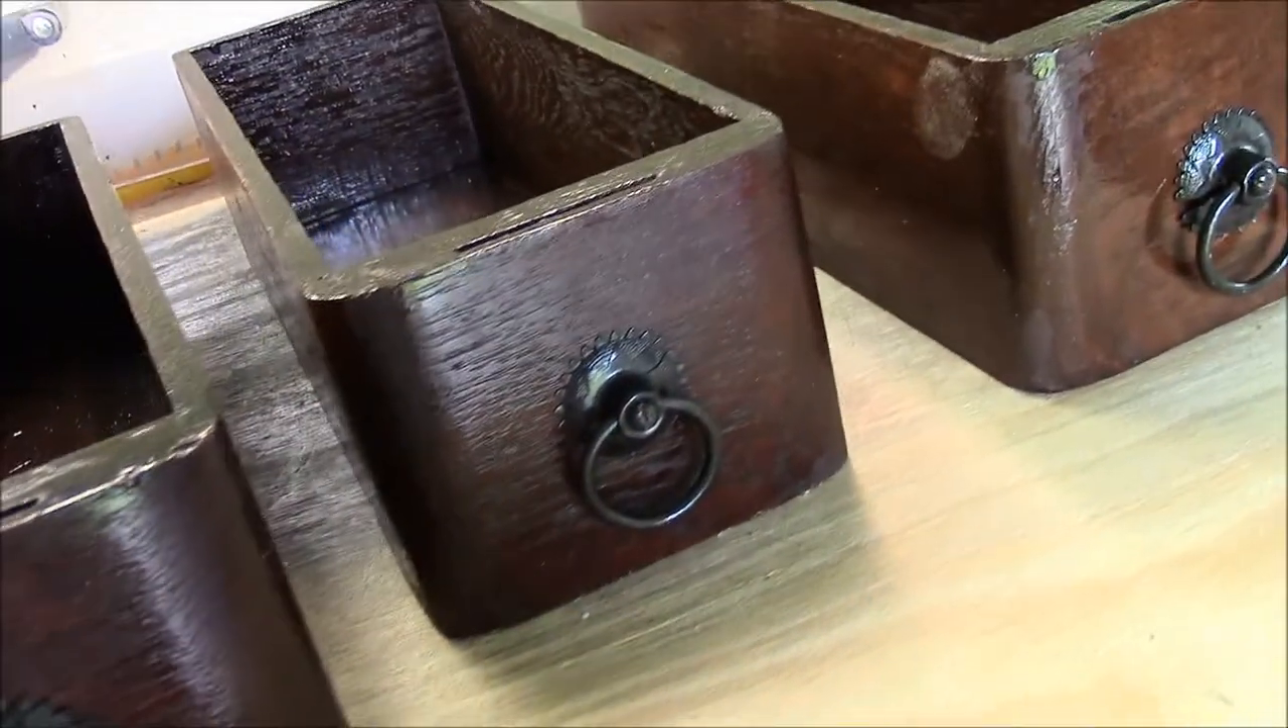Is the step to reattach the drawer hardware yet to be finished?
No.